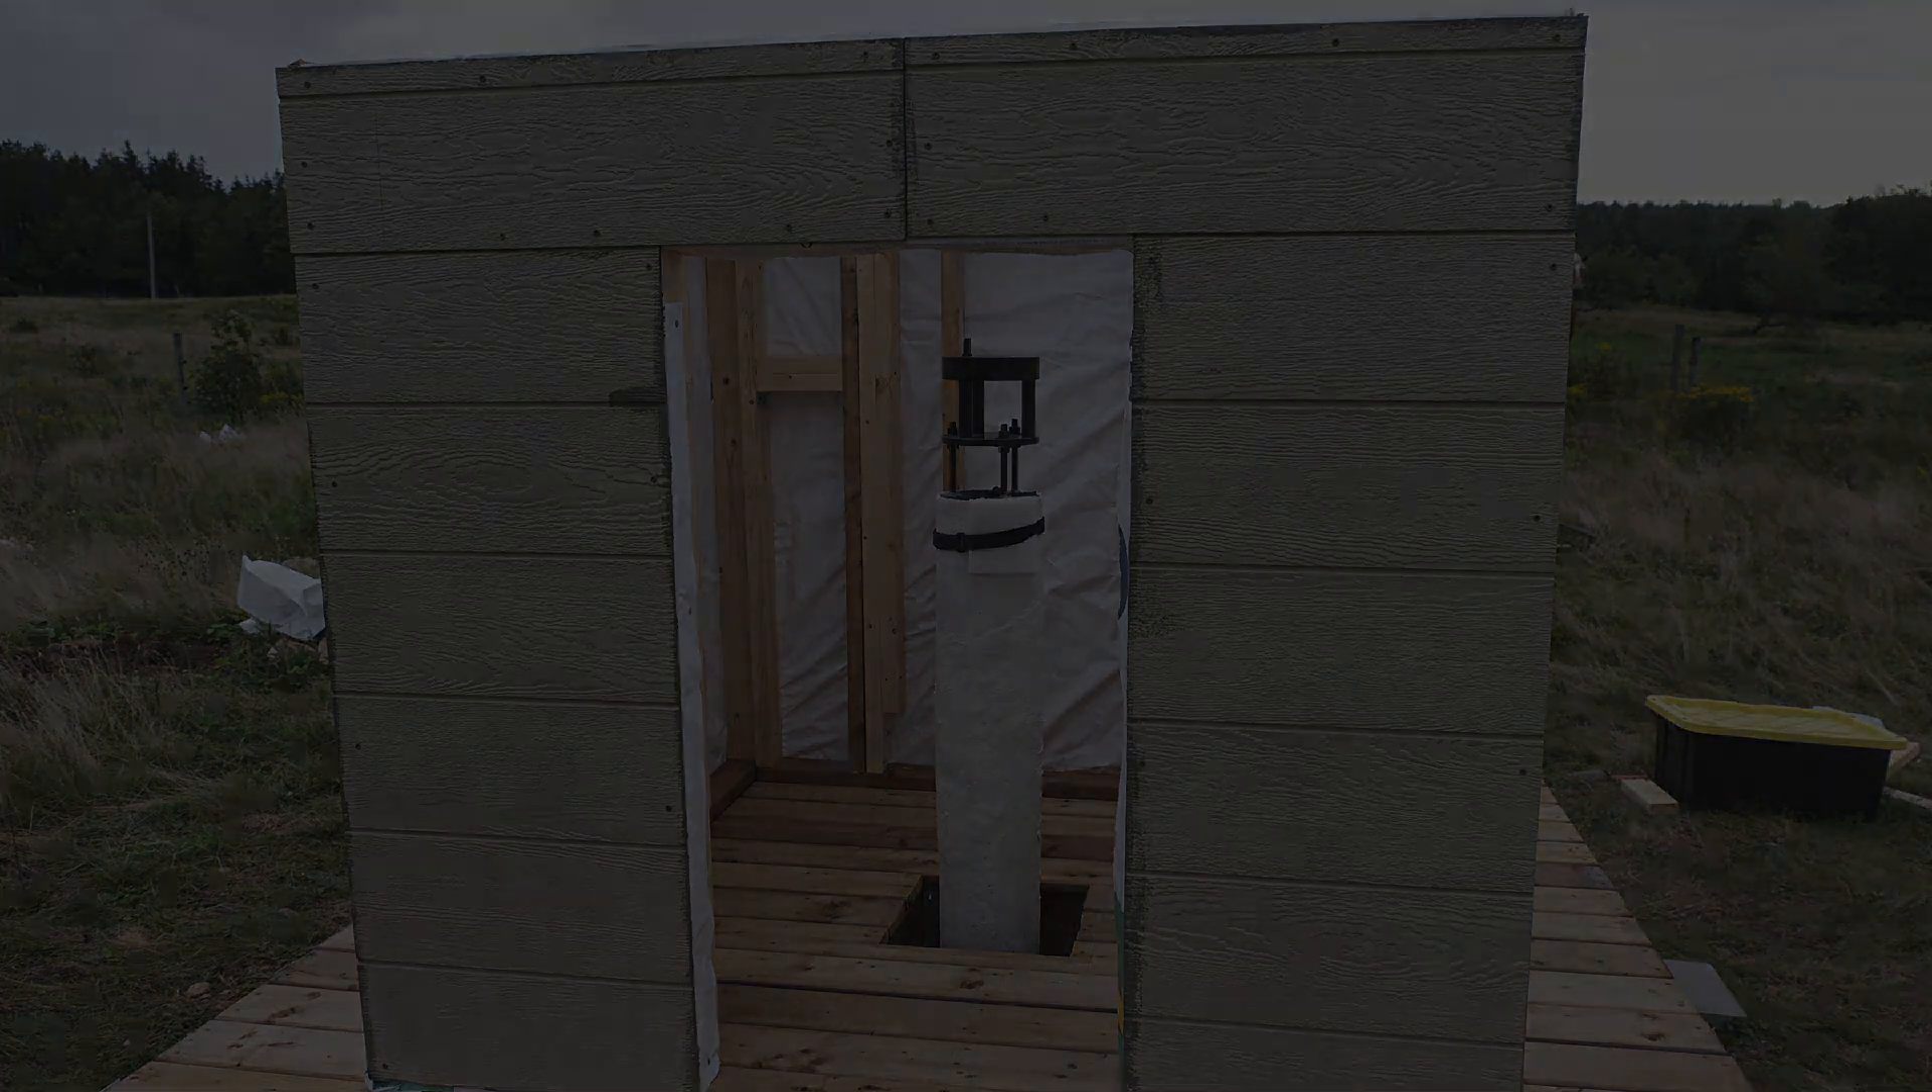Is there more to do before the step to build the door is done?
Yes.